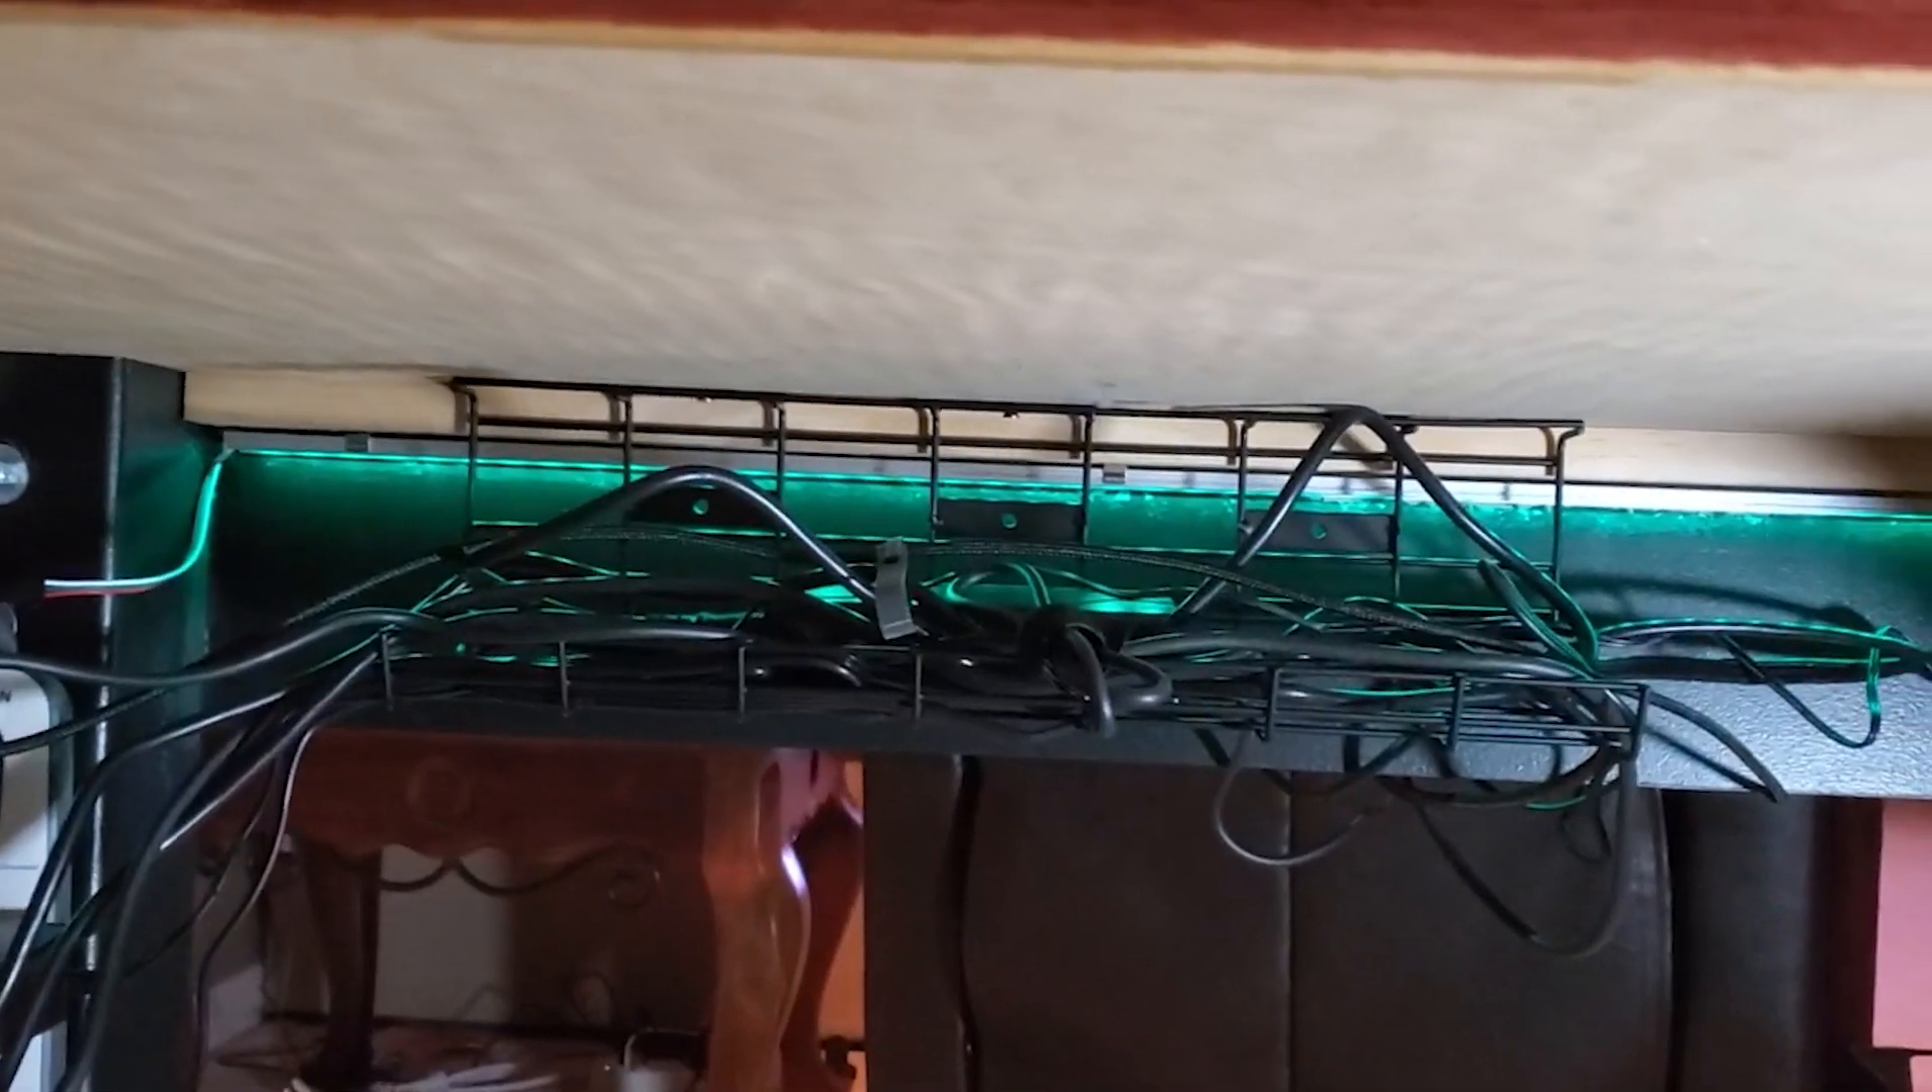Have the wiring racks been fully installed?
Yes.